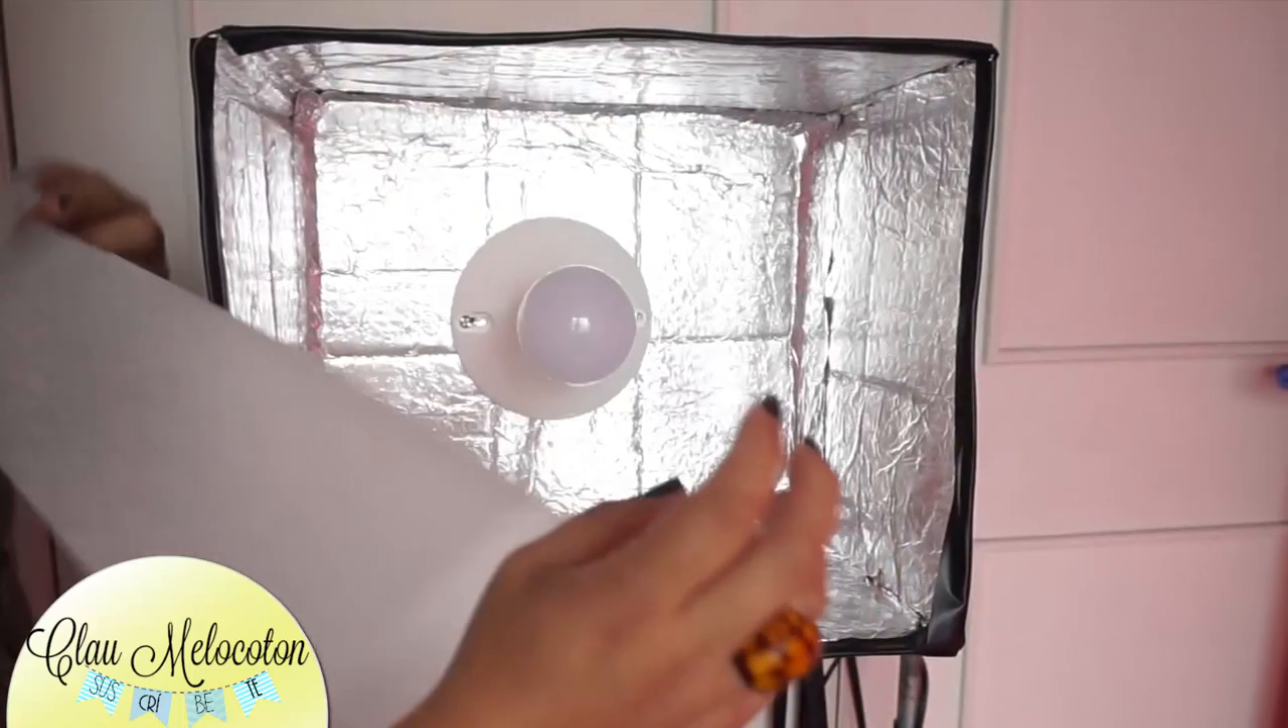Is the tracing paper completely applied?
No.